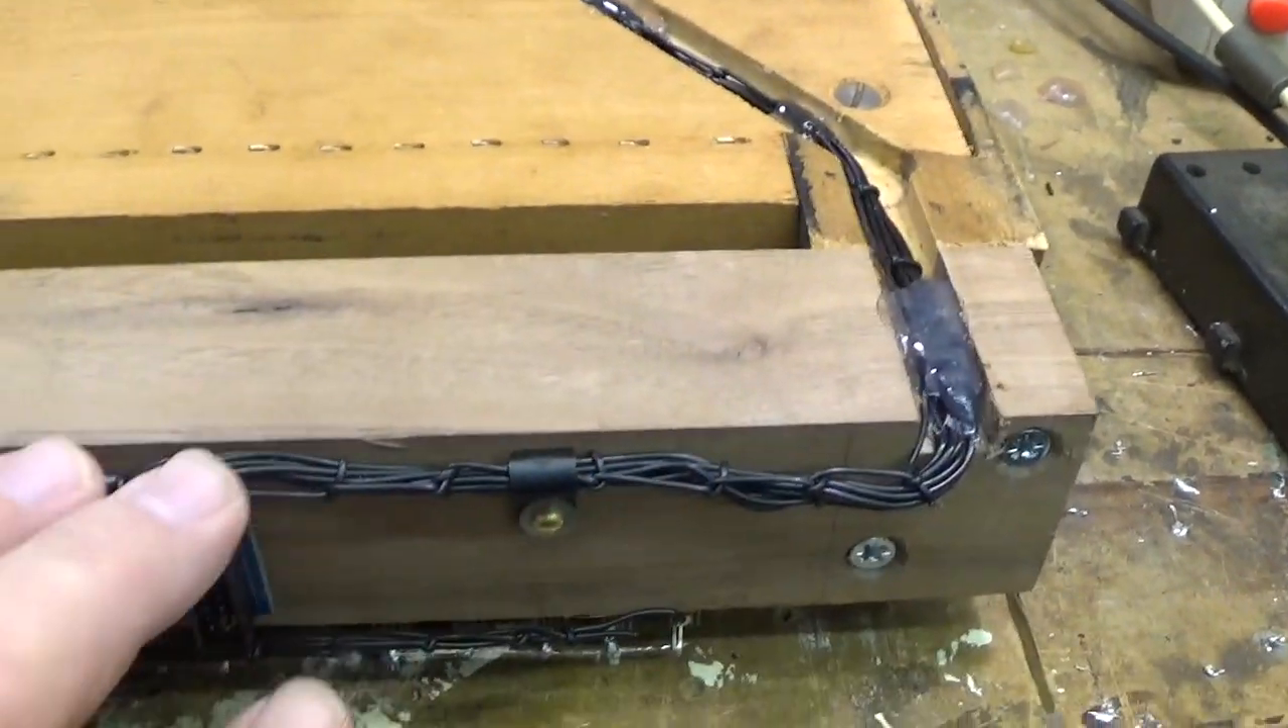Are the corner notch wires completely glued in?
Yes.